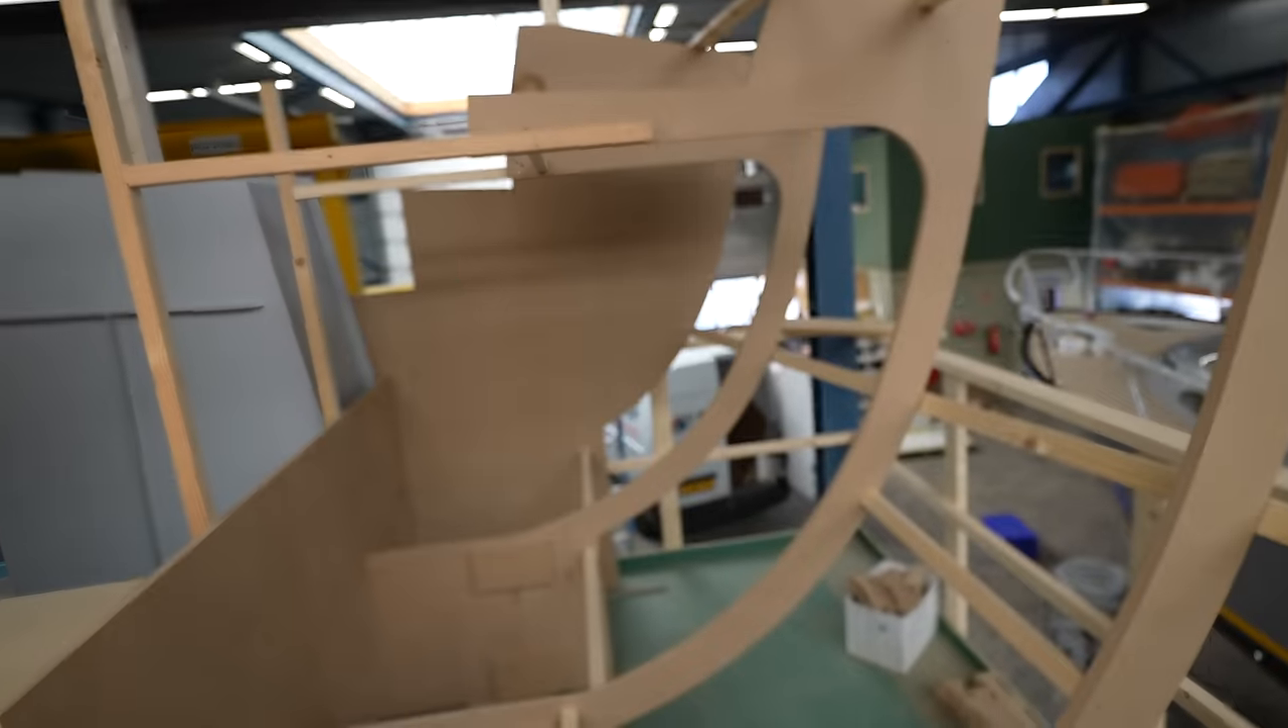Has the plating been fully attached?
No.